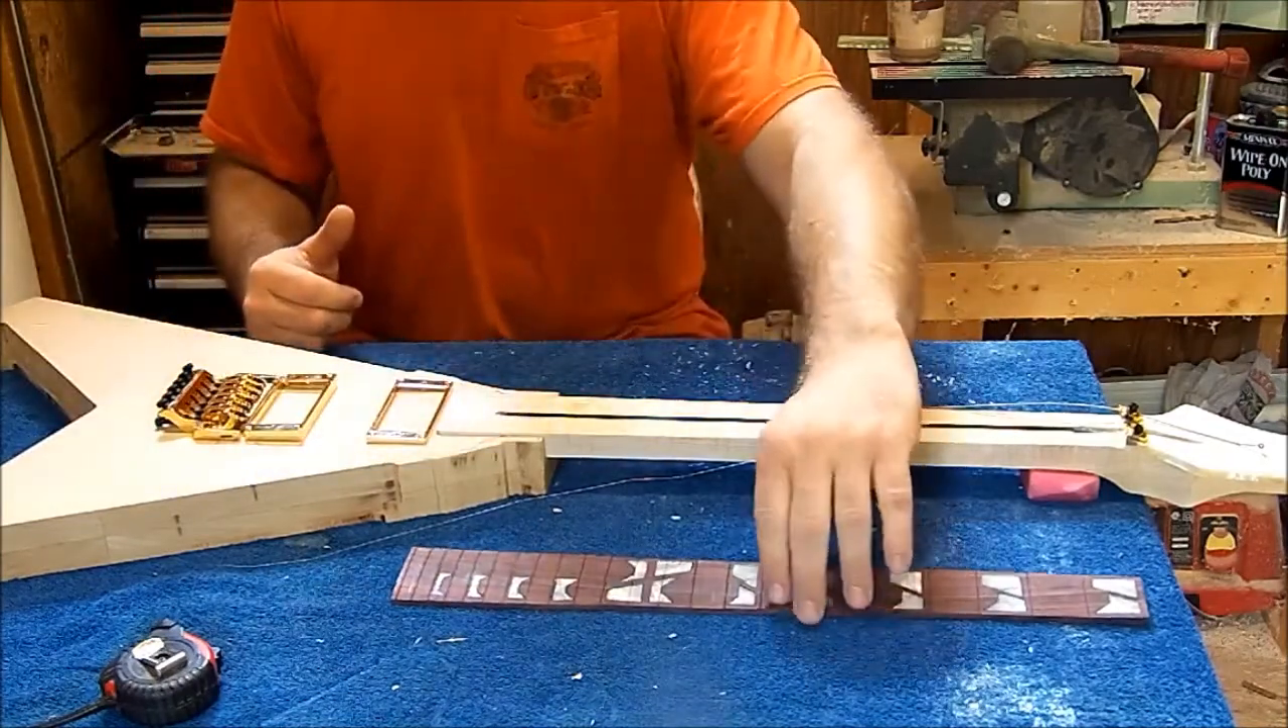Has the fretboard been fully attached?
No.